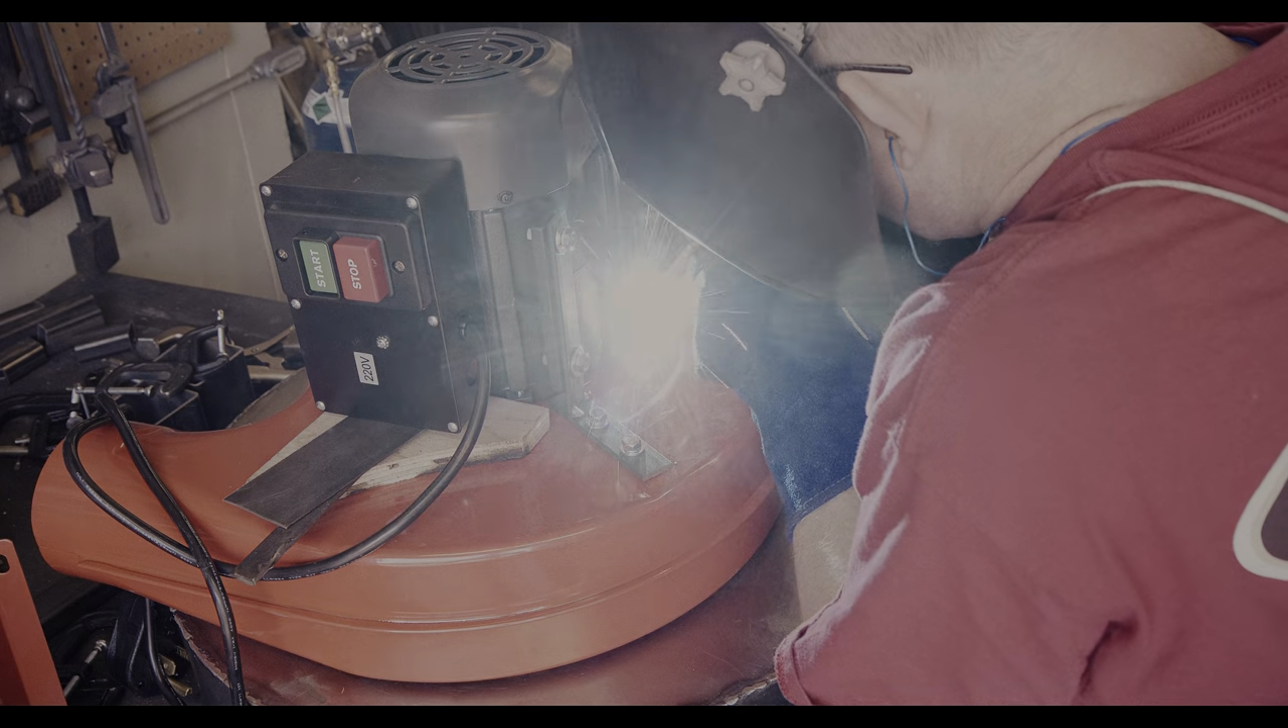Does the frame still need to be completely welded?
Yes.